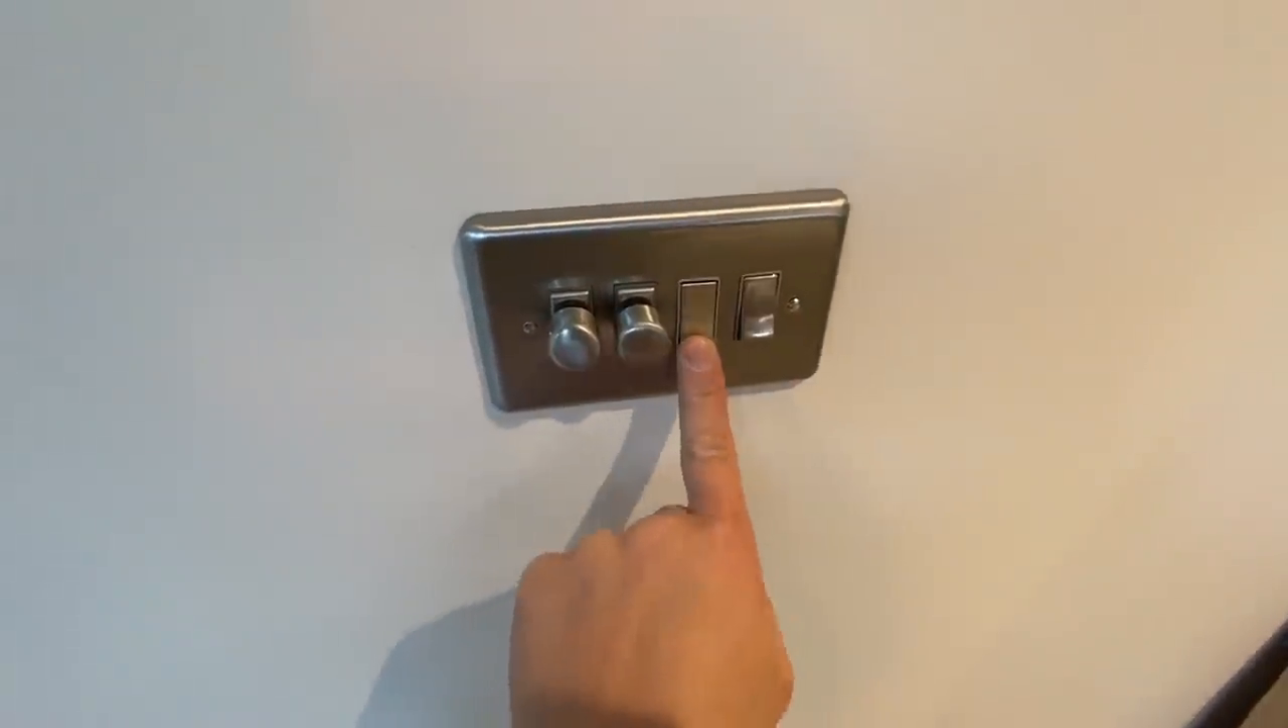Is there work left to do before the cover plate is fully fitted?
No.